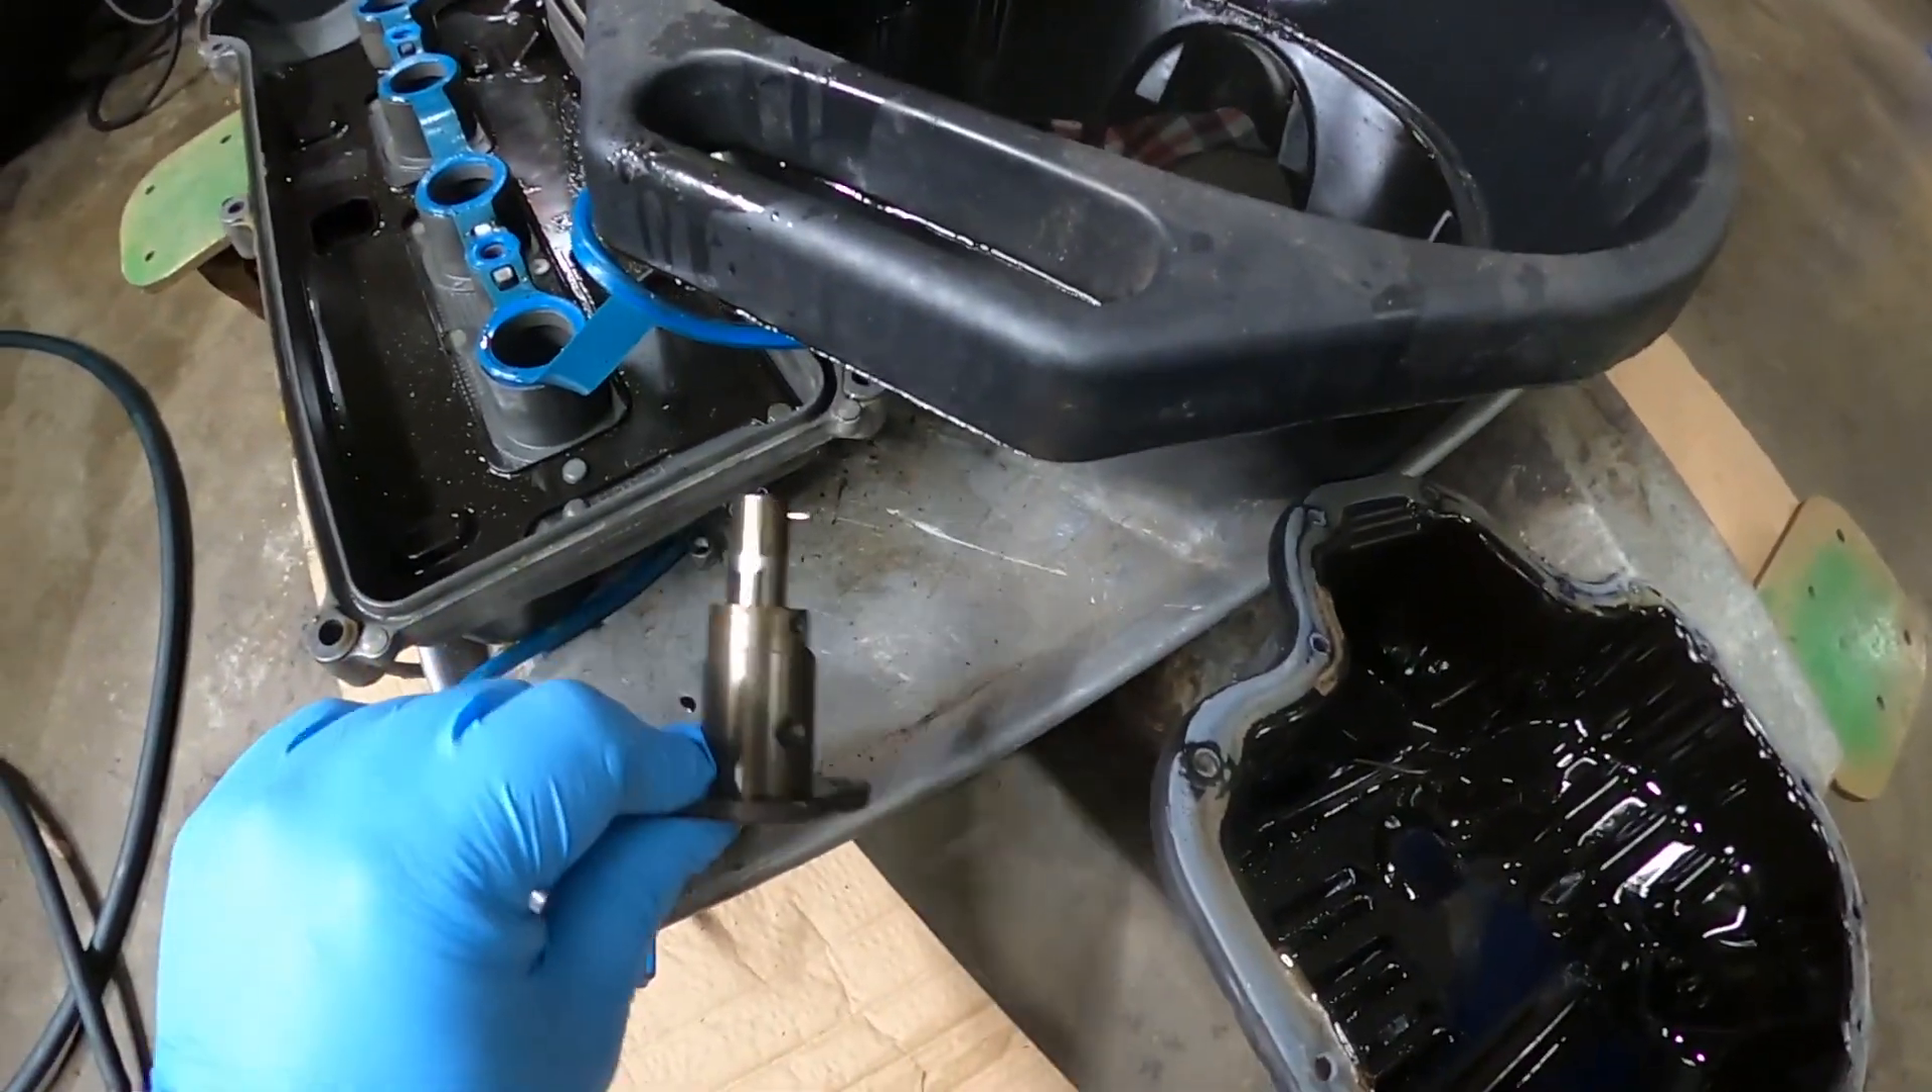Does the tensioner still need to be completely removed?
No.